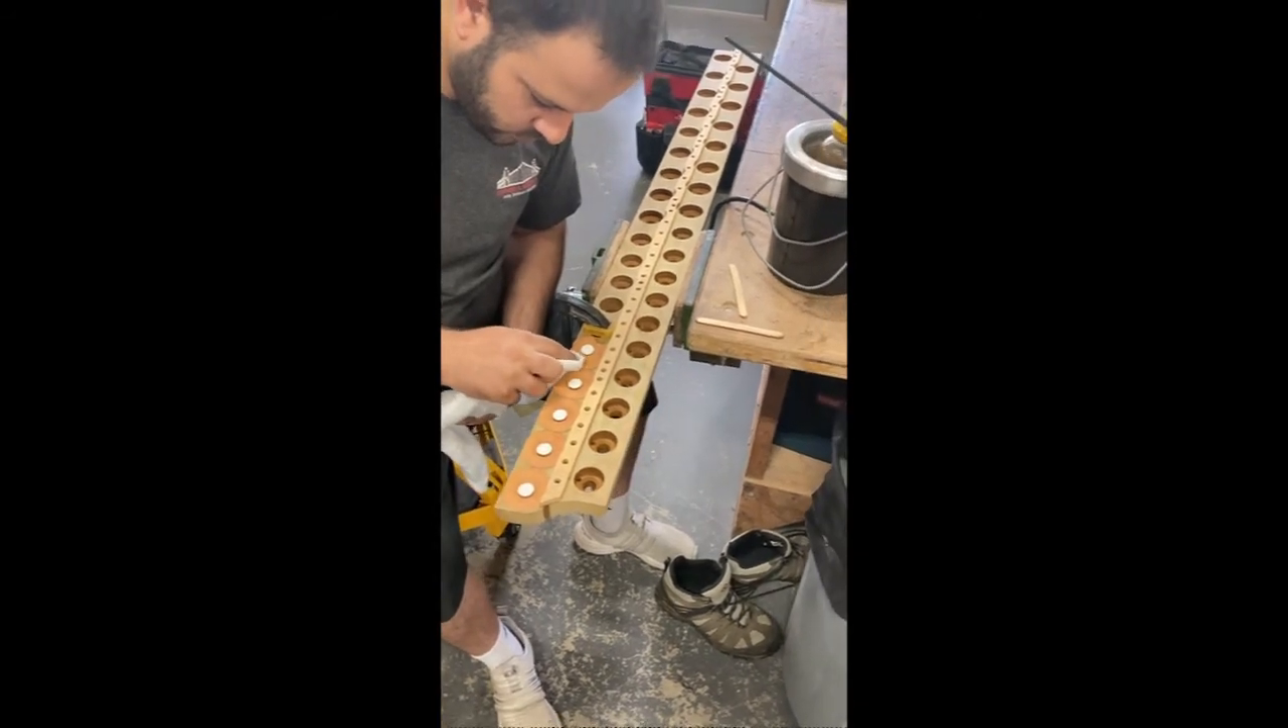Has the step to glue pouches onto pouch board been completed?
No.